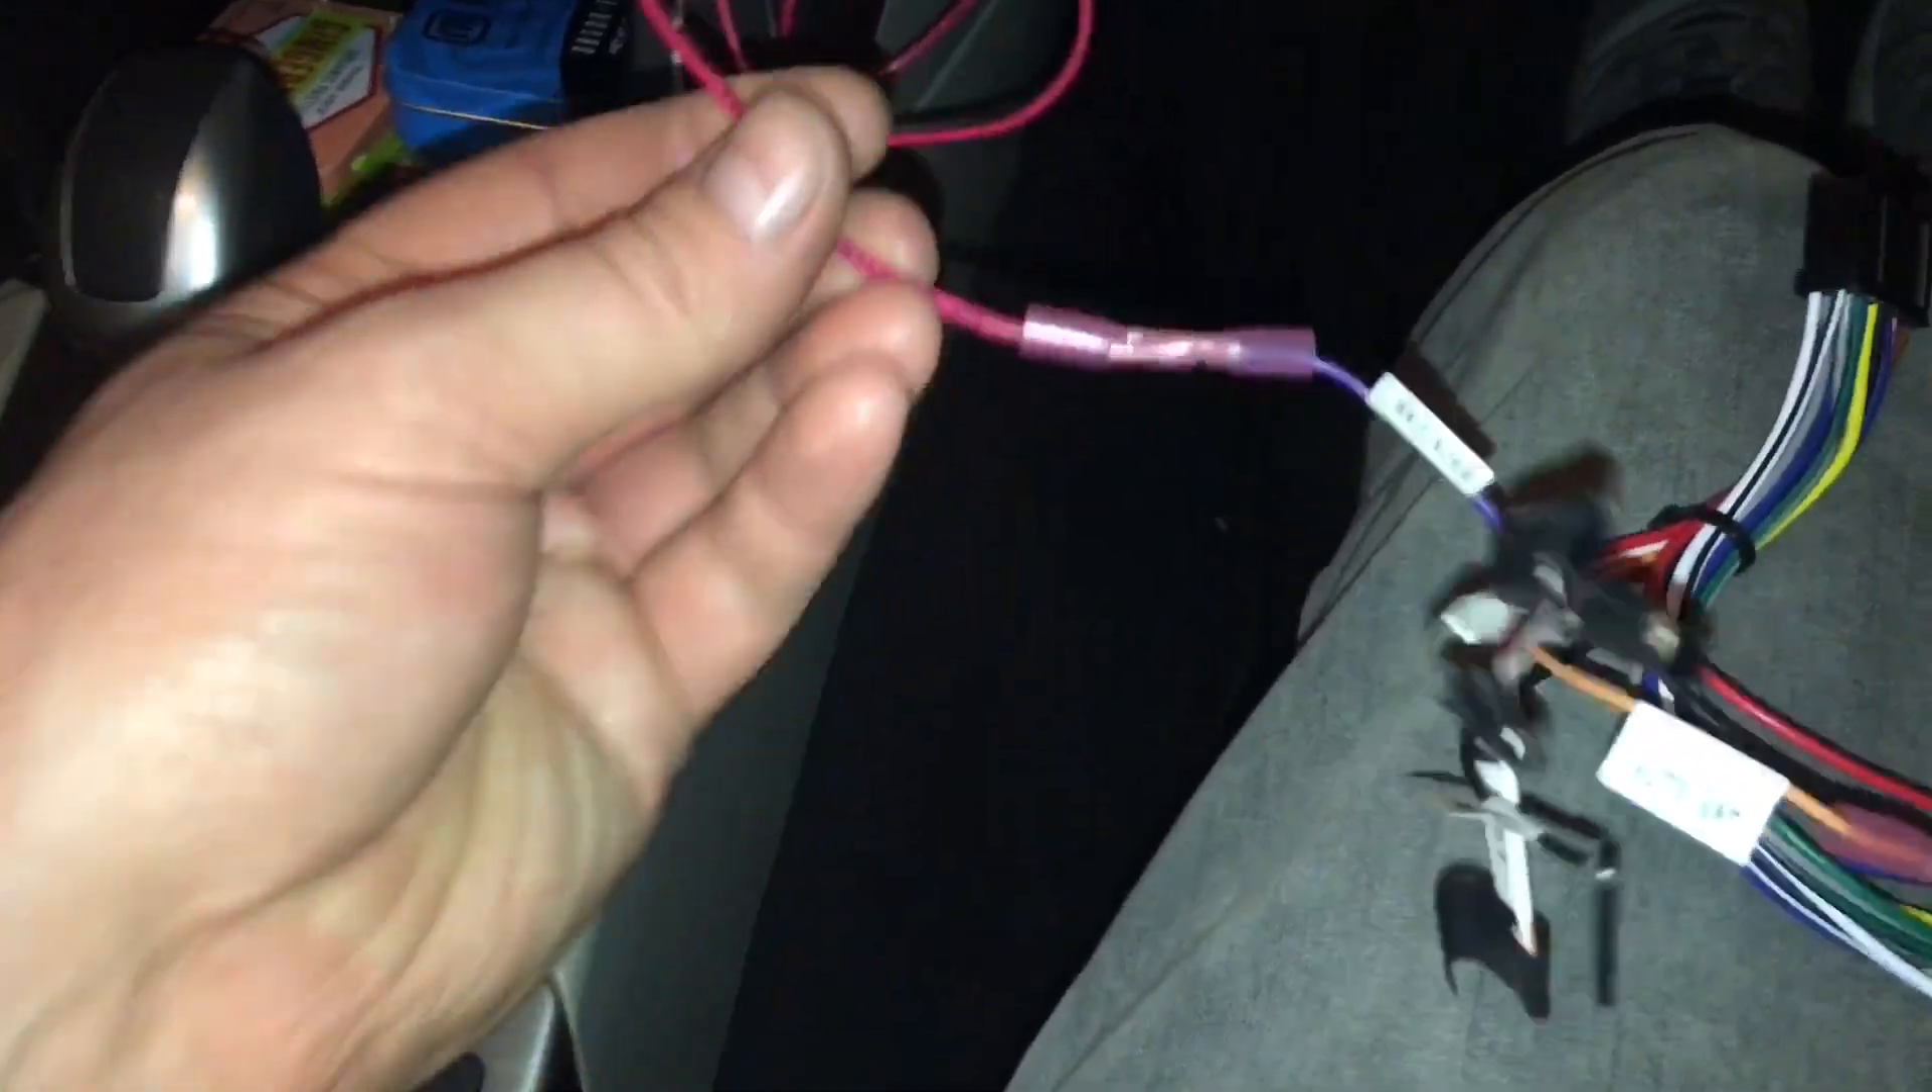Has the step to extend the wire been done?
Yes.